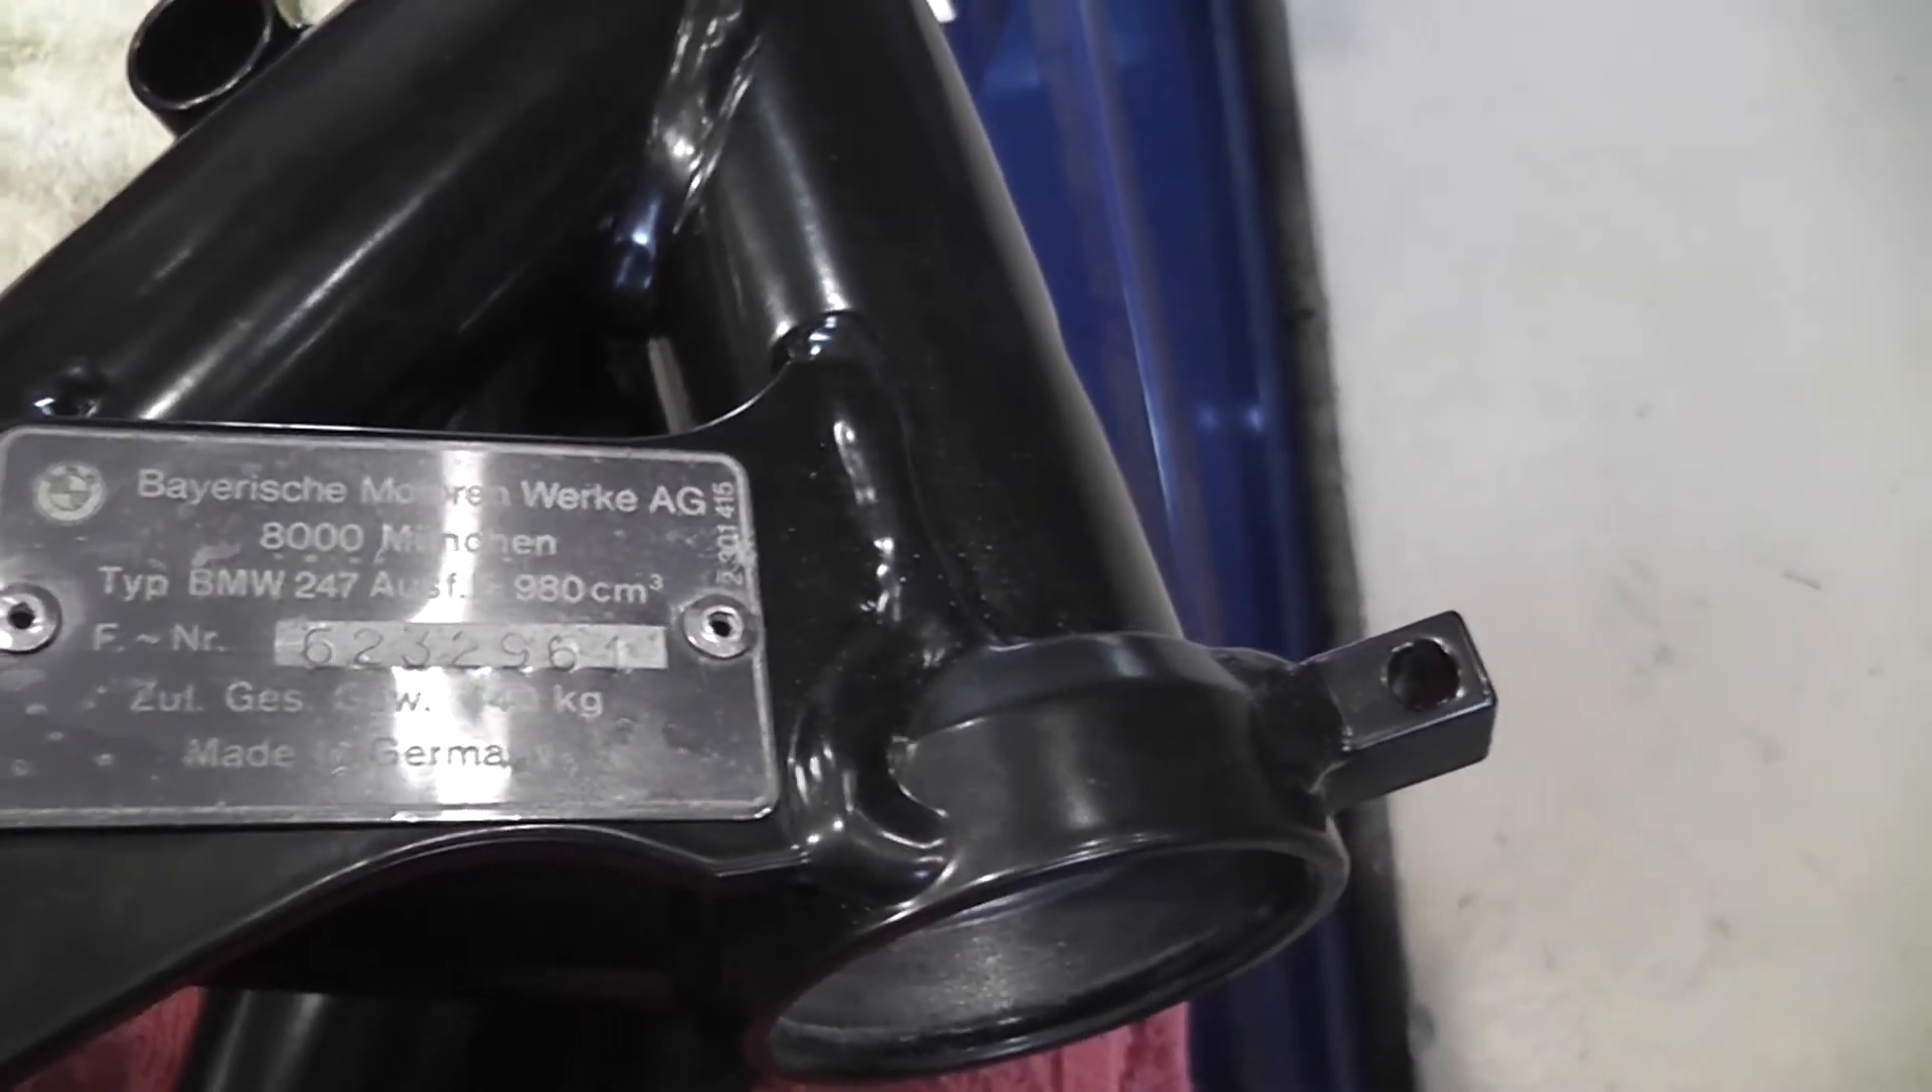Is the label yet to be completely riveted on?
No.